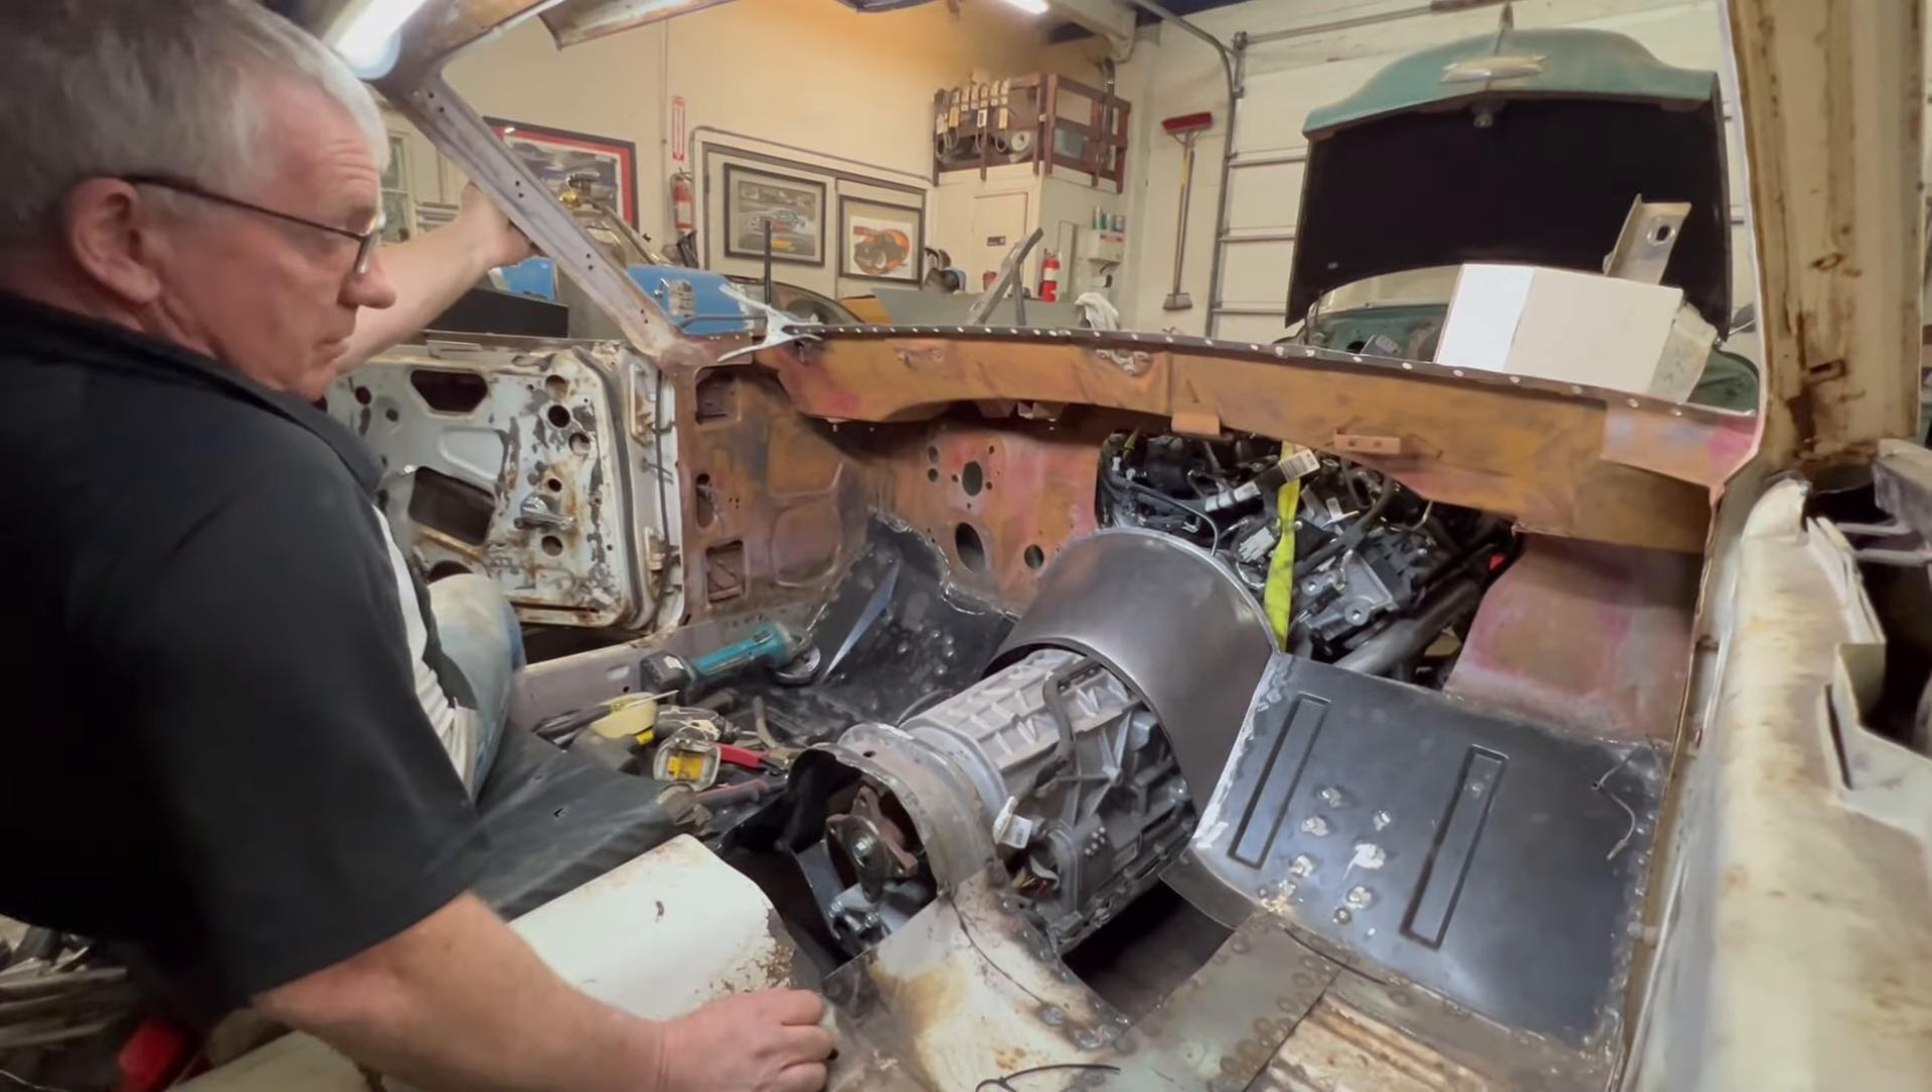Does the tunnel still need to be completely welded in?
Yes.